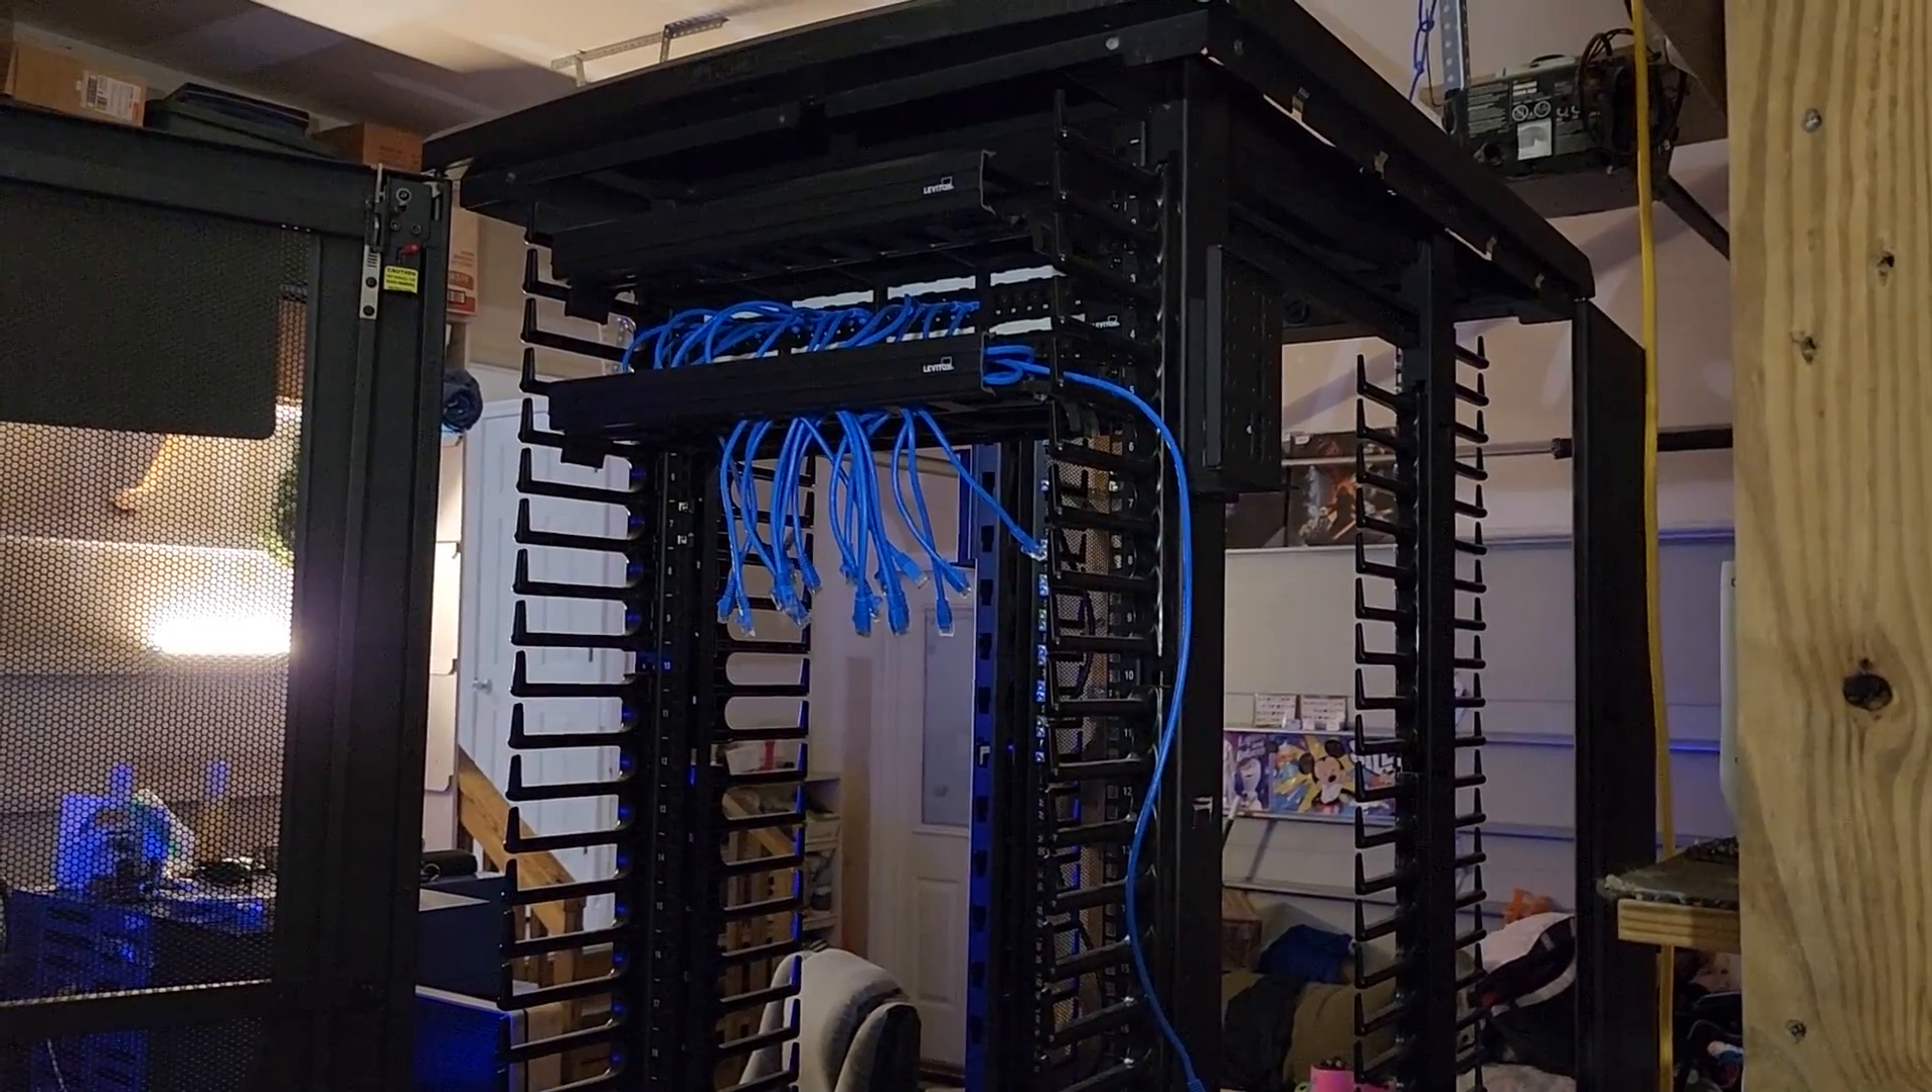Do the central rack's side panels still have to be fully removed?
No.